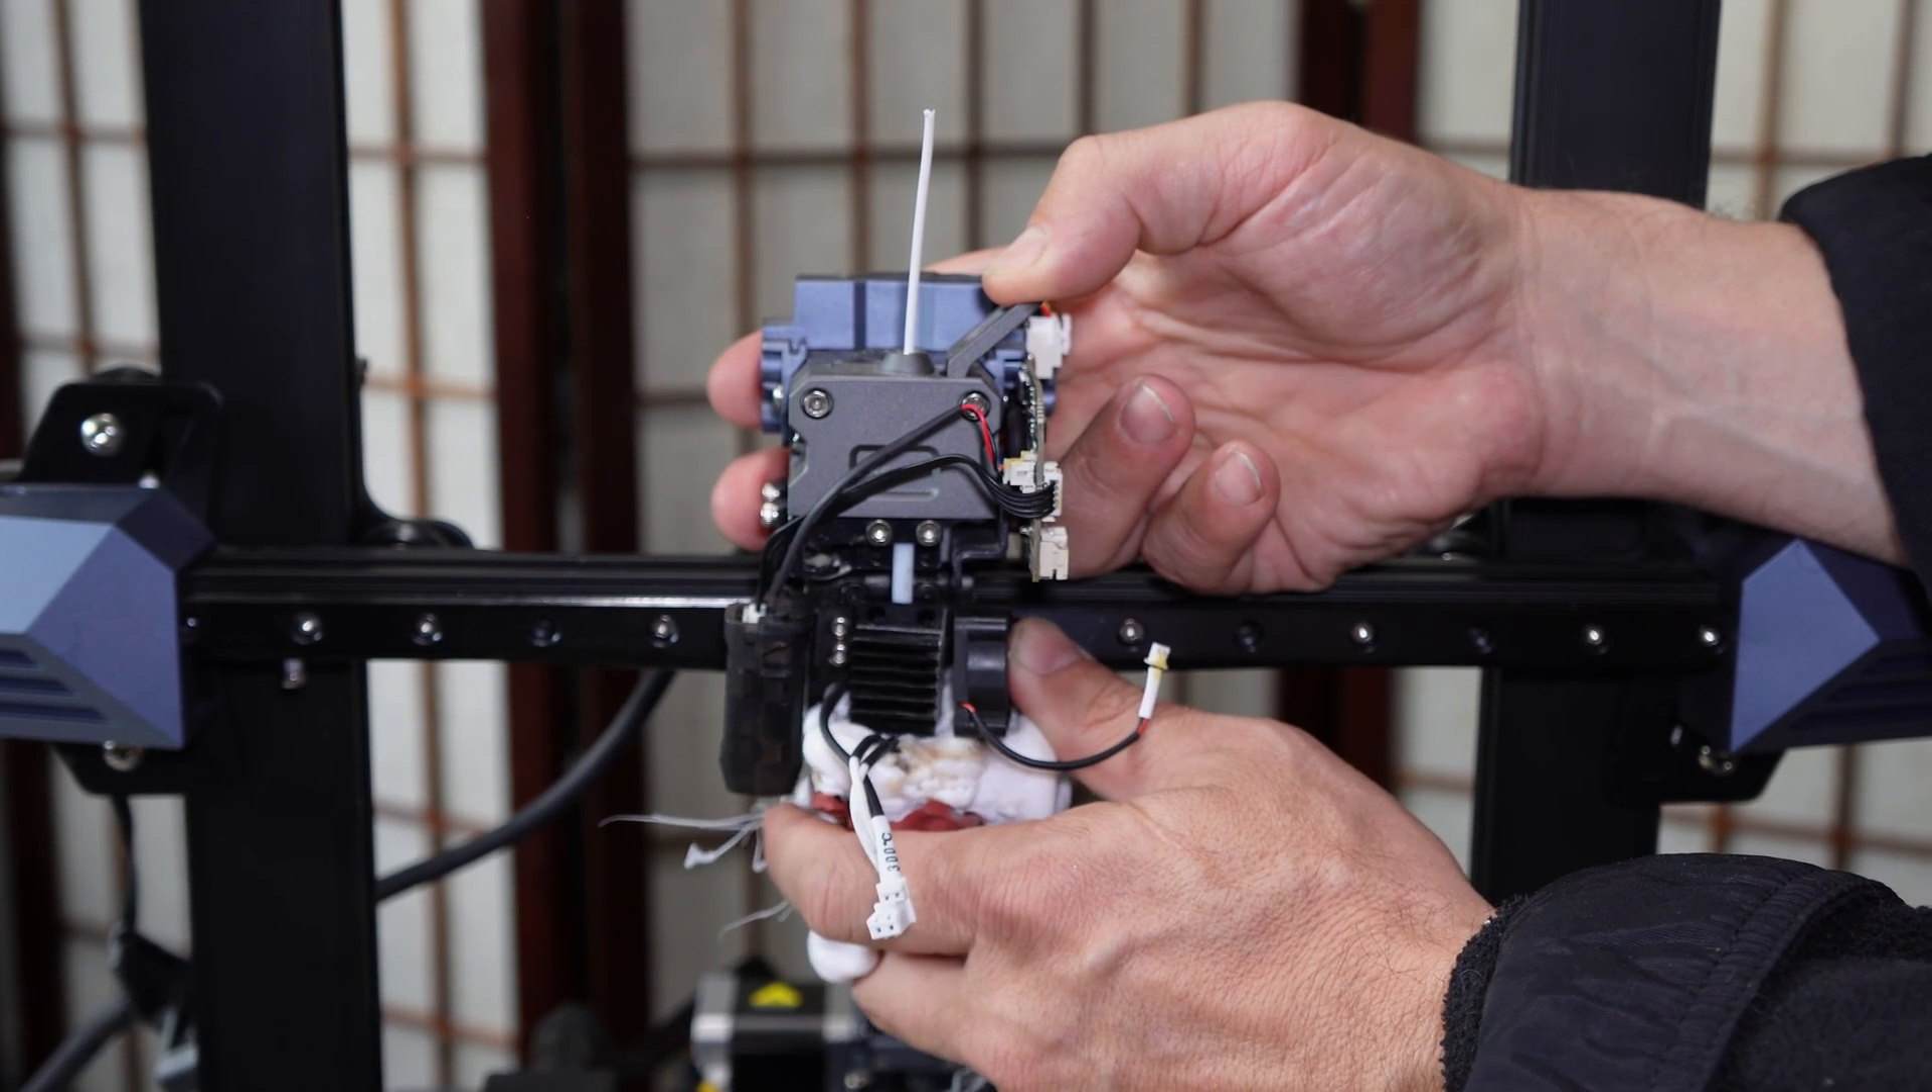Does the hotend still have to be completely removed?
Yes.